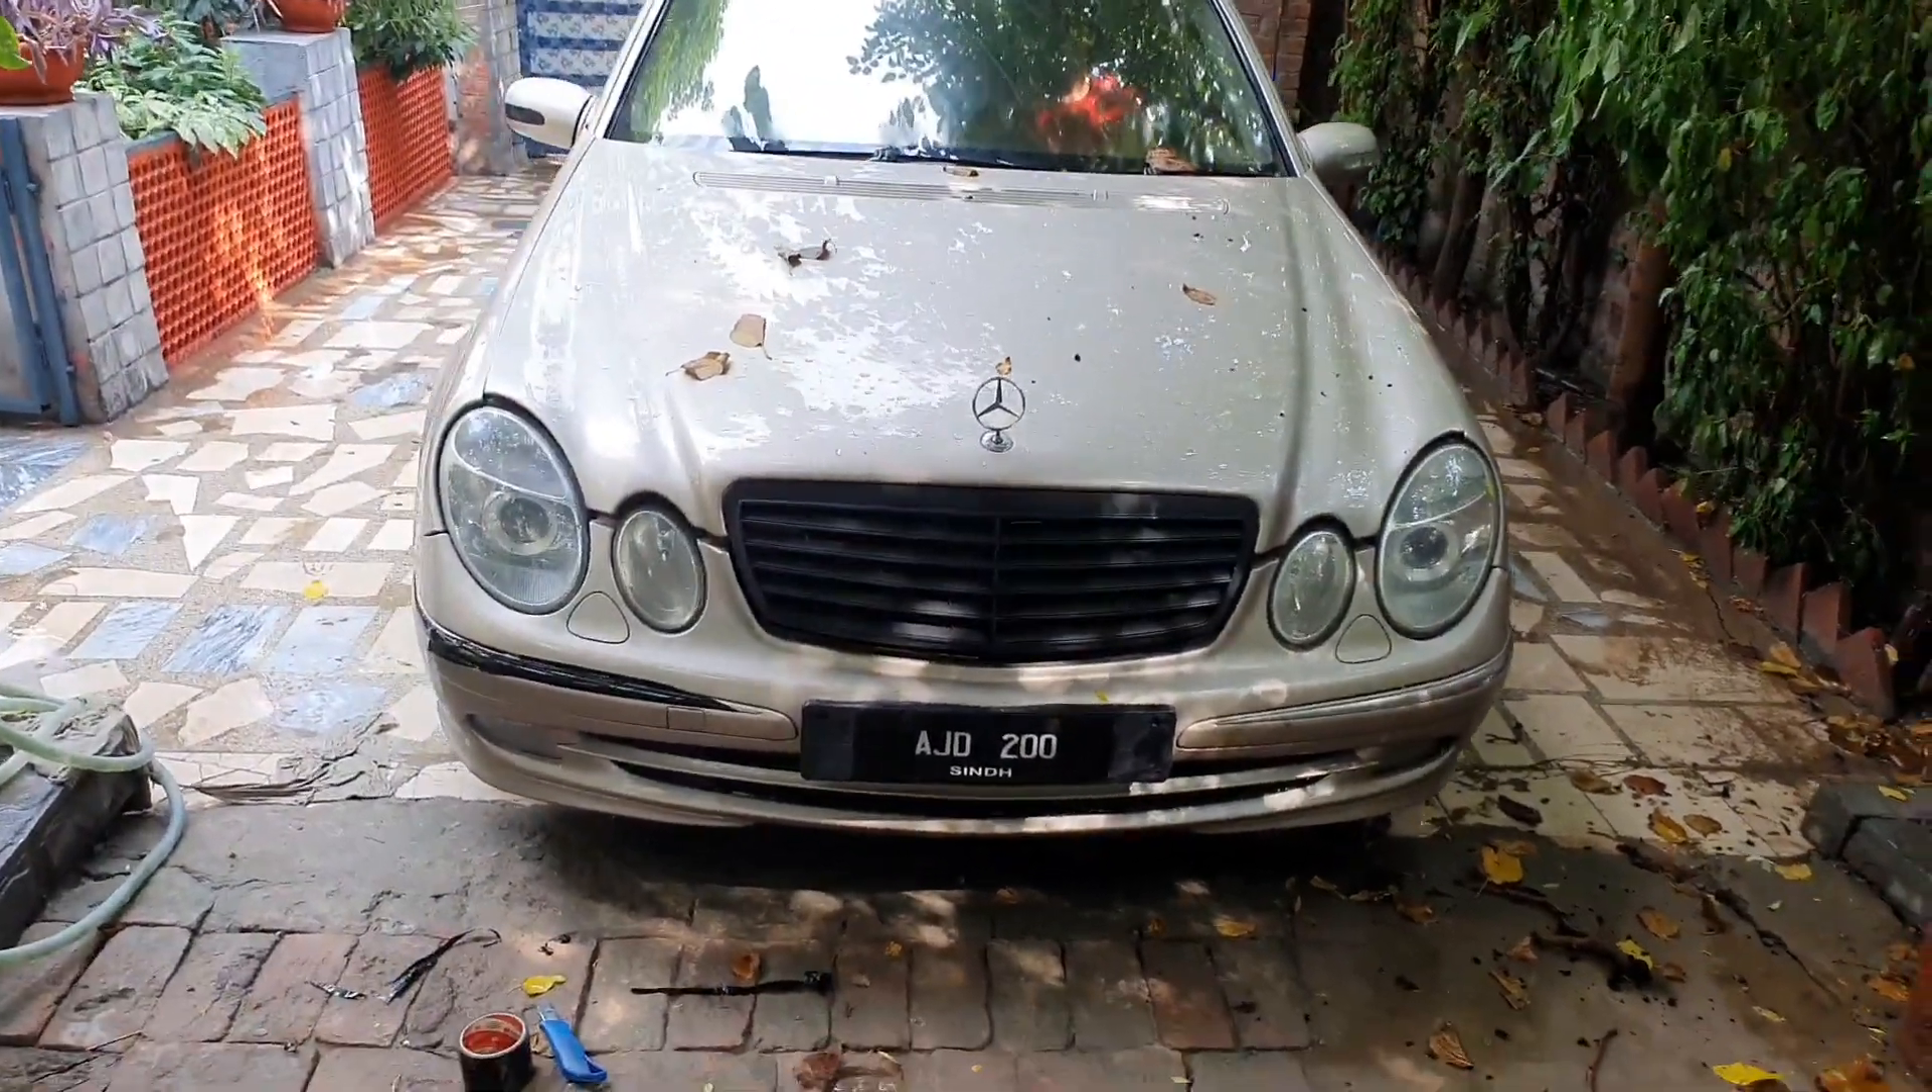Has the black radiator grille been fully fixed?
Yes.